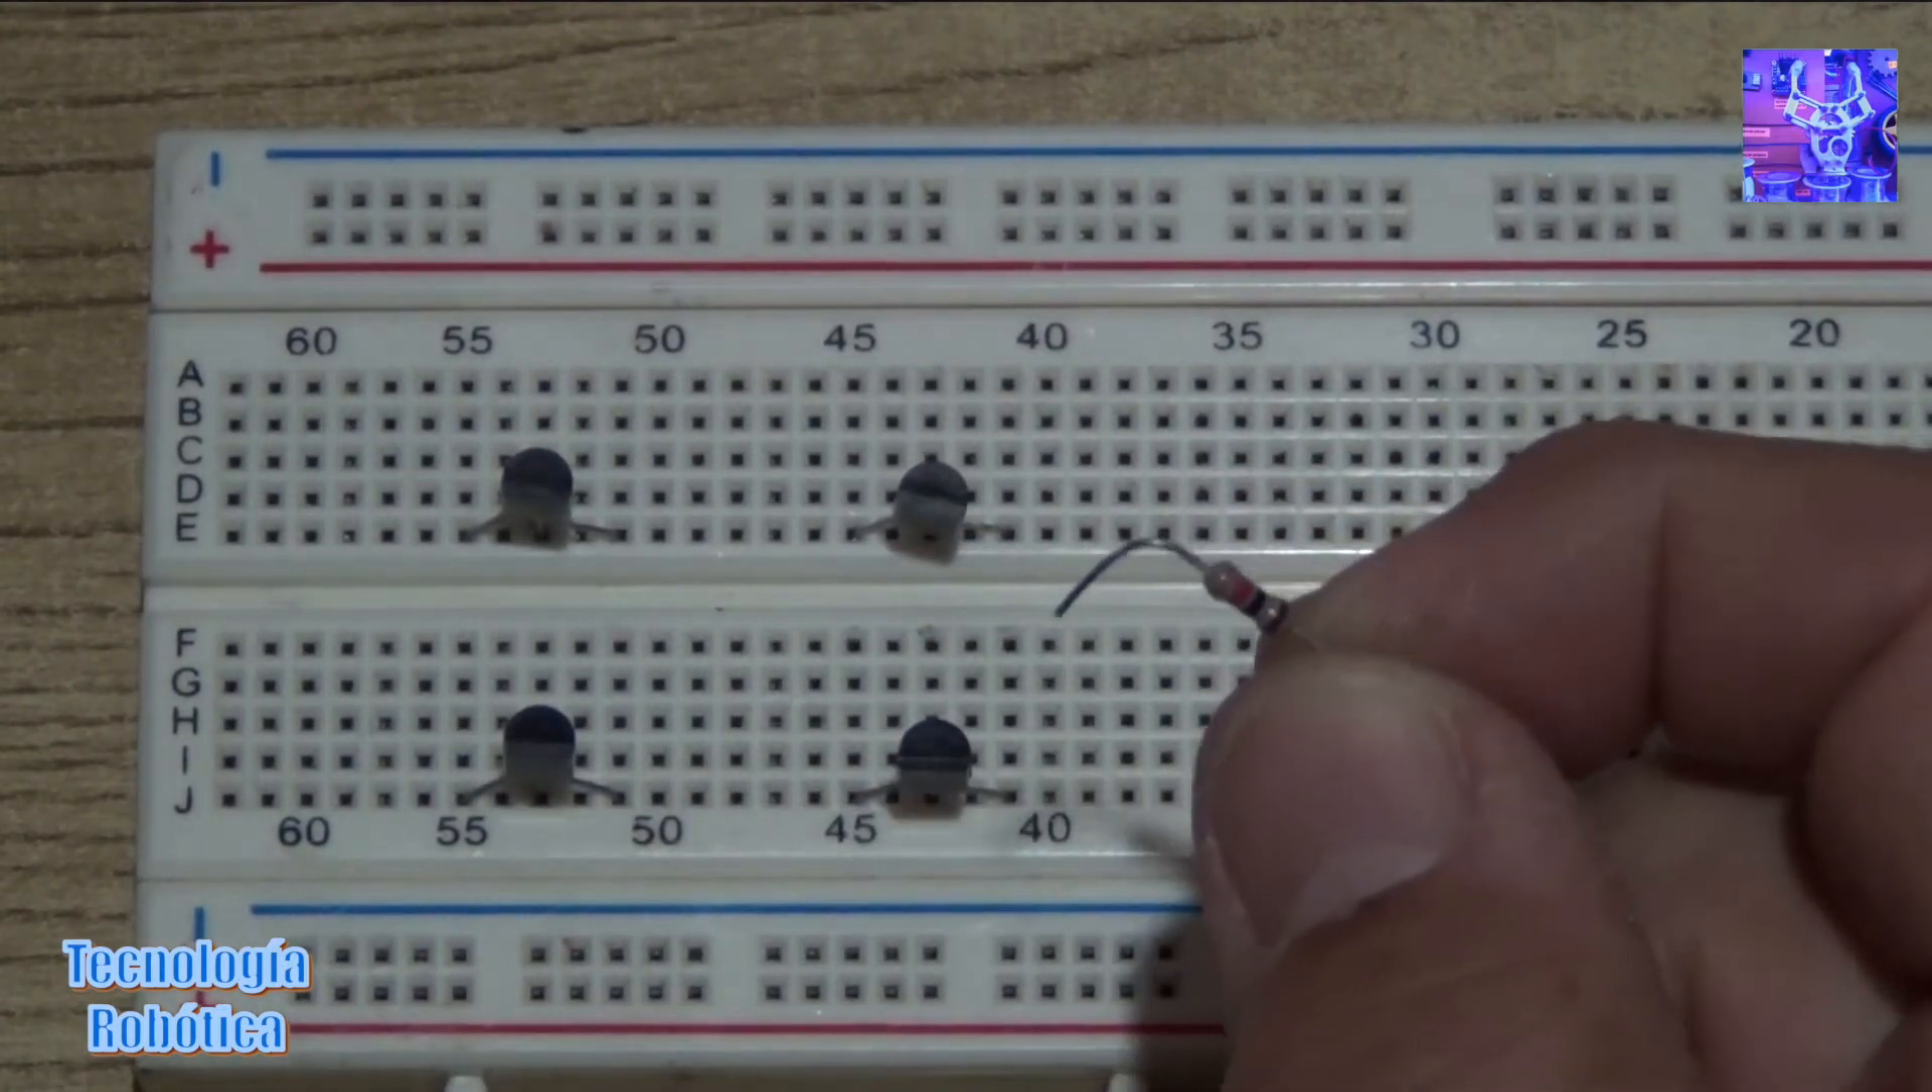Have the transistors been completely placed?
Yes.